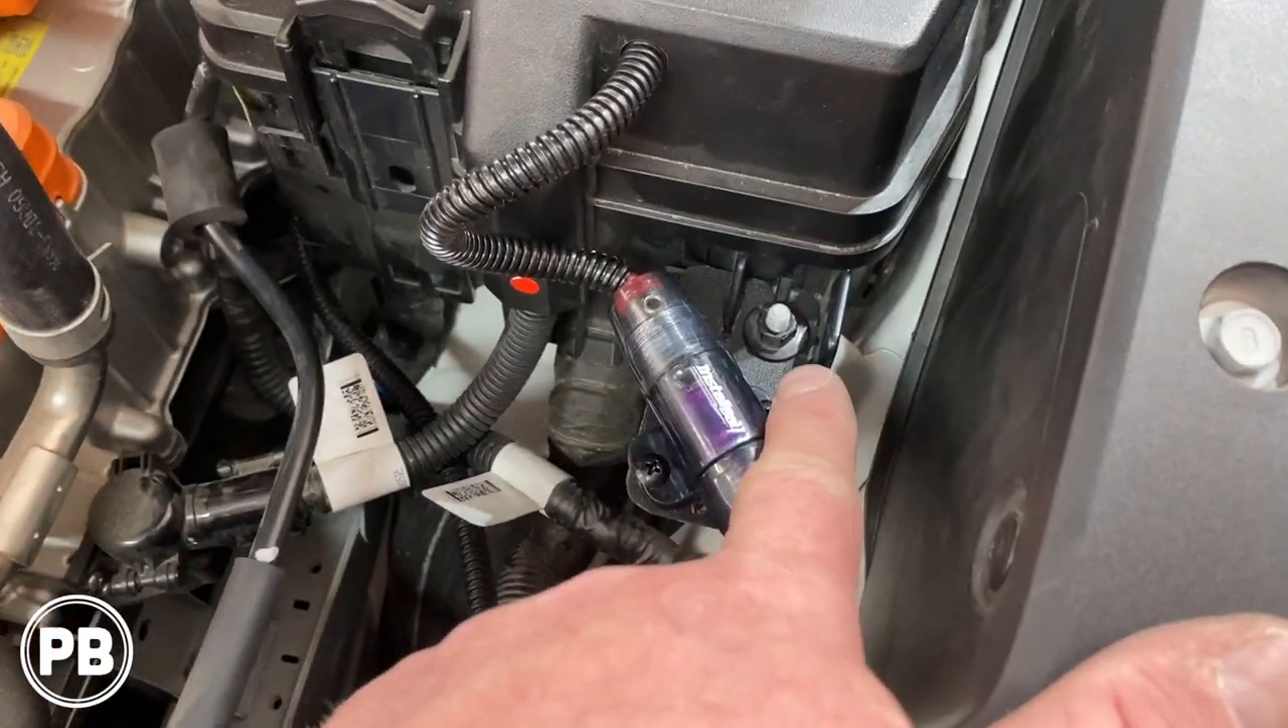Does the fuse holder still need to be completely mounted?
No.